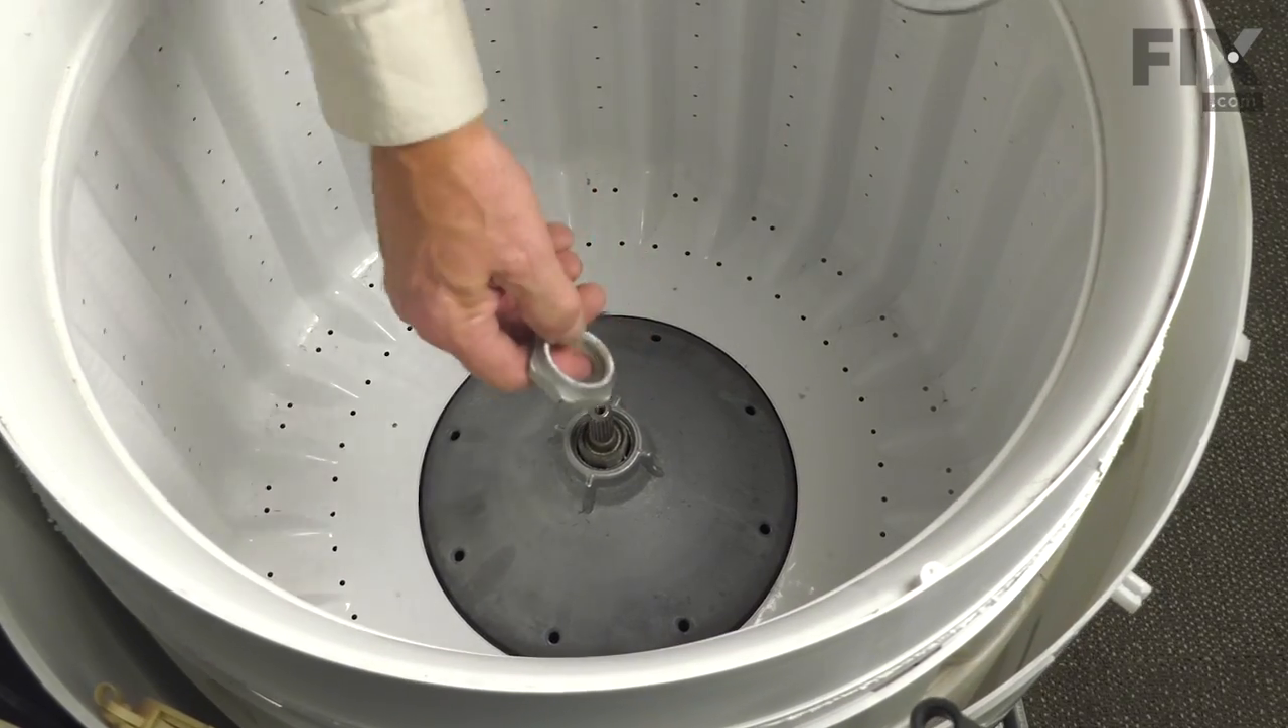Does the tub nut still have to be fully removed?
No.